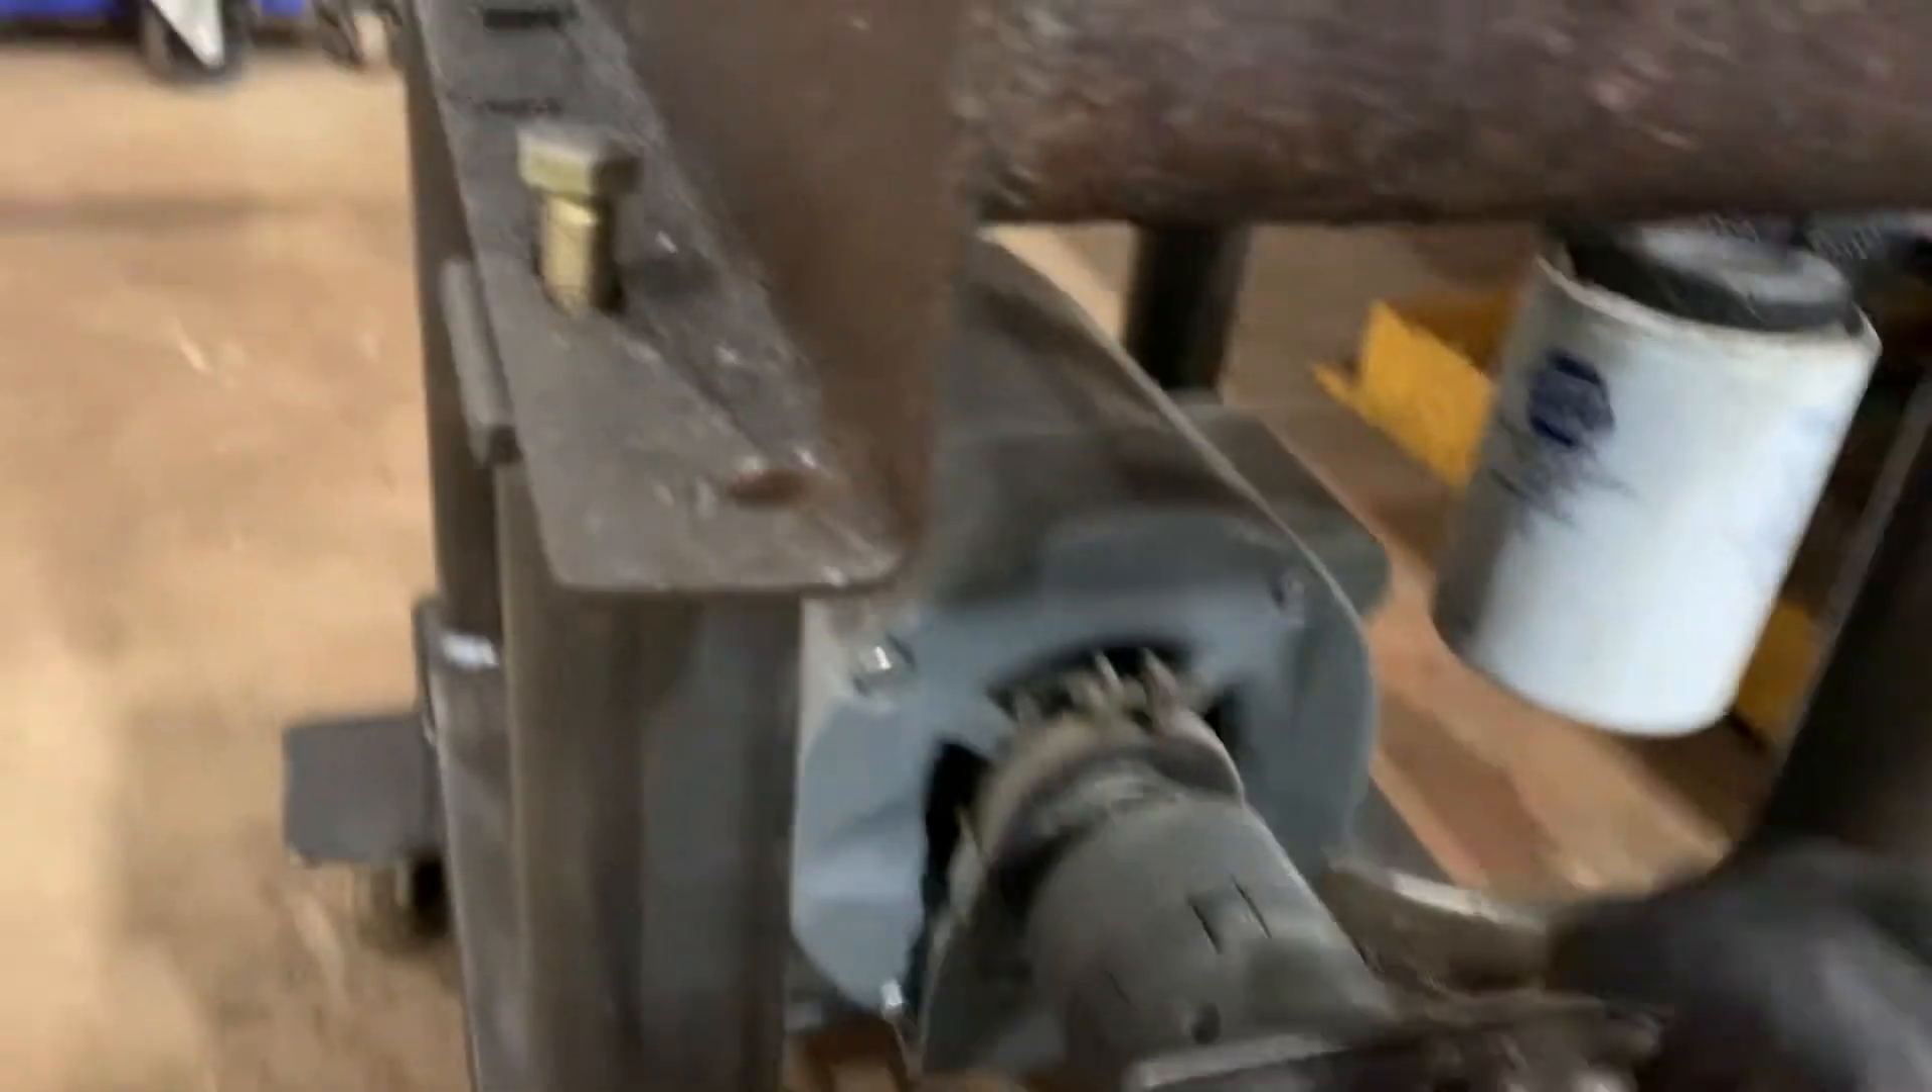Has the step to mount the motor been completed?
No.